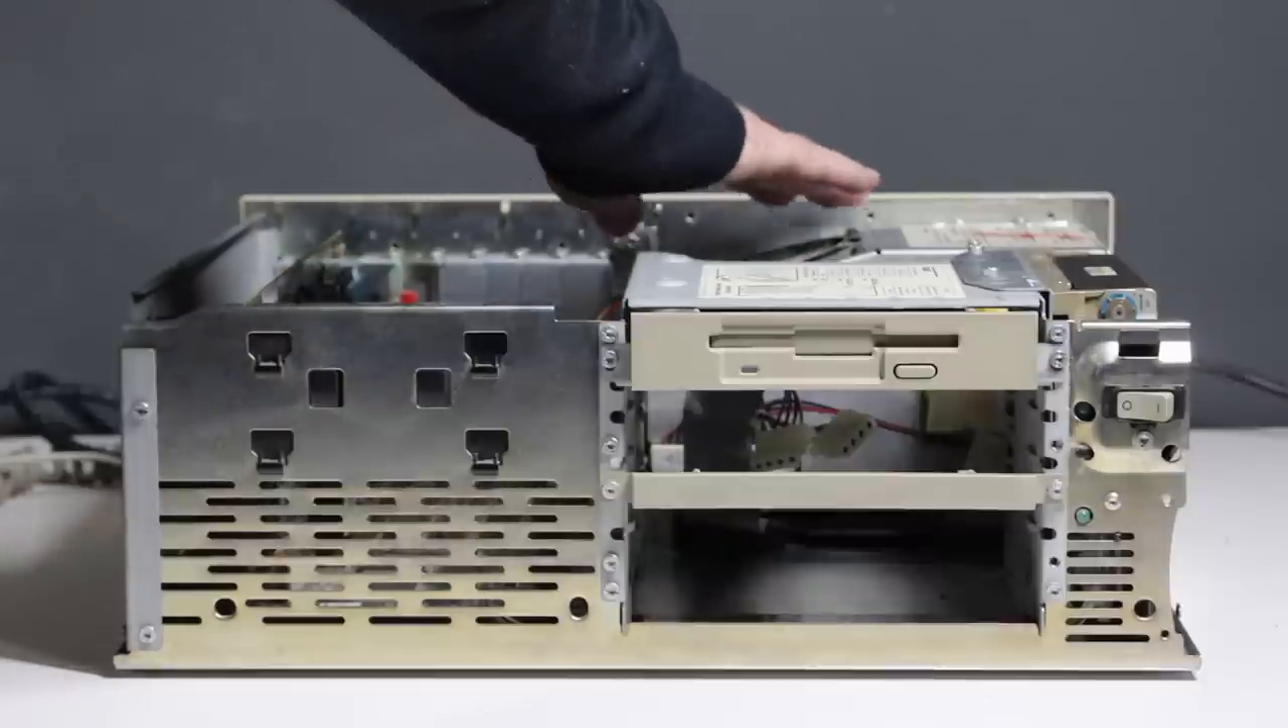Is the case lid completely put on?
No.